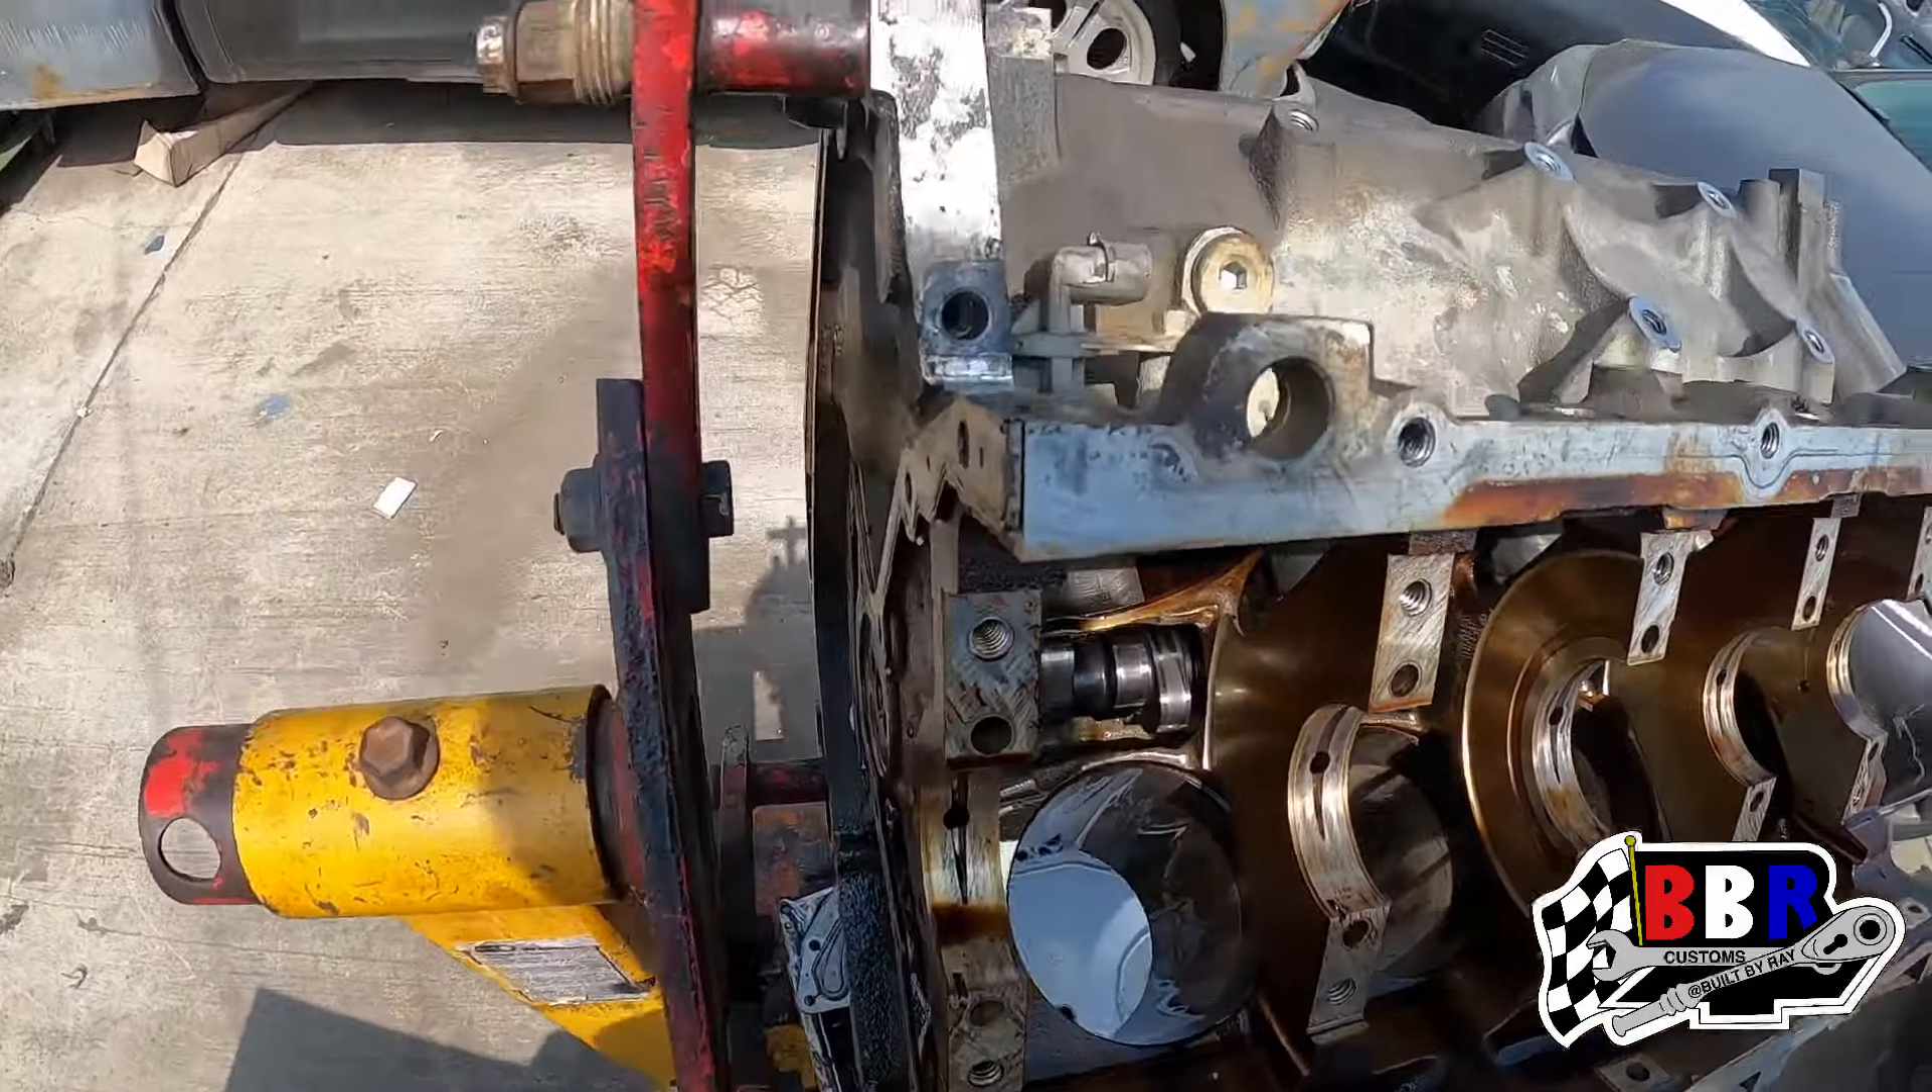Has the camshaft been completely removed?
No.